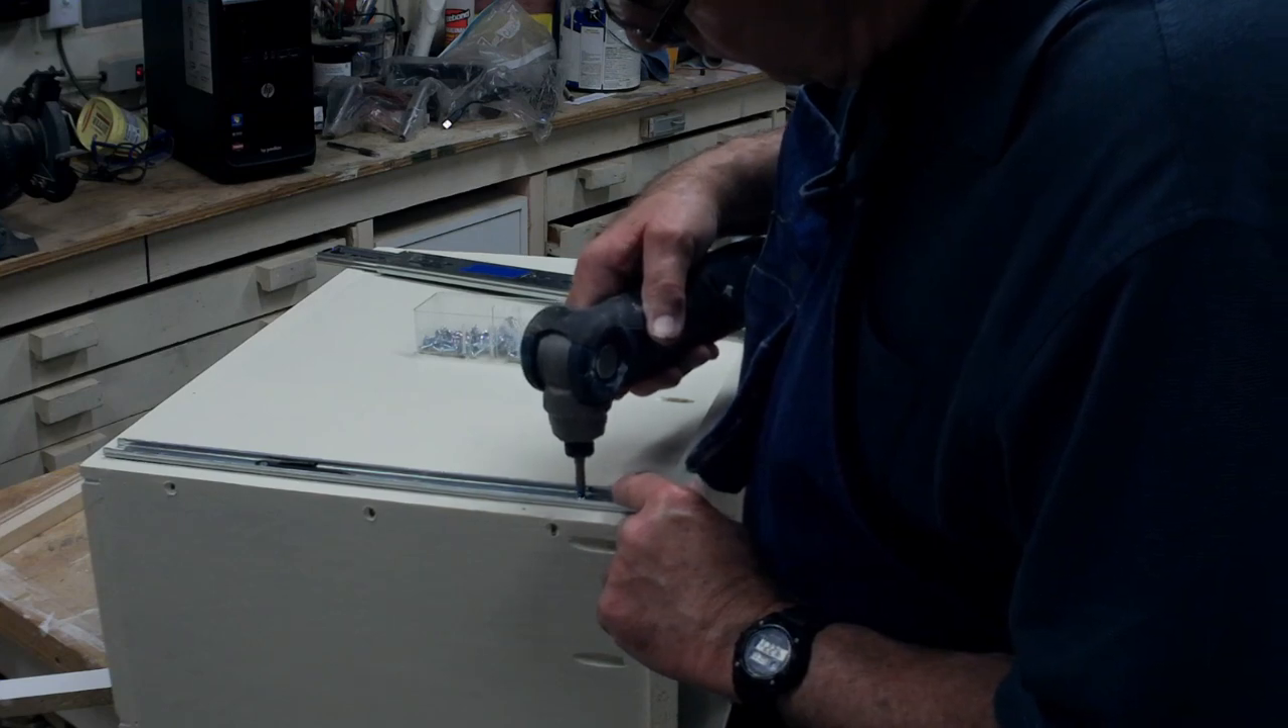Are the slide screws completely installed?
No.